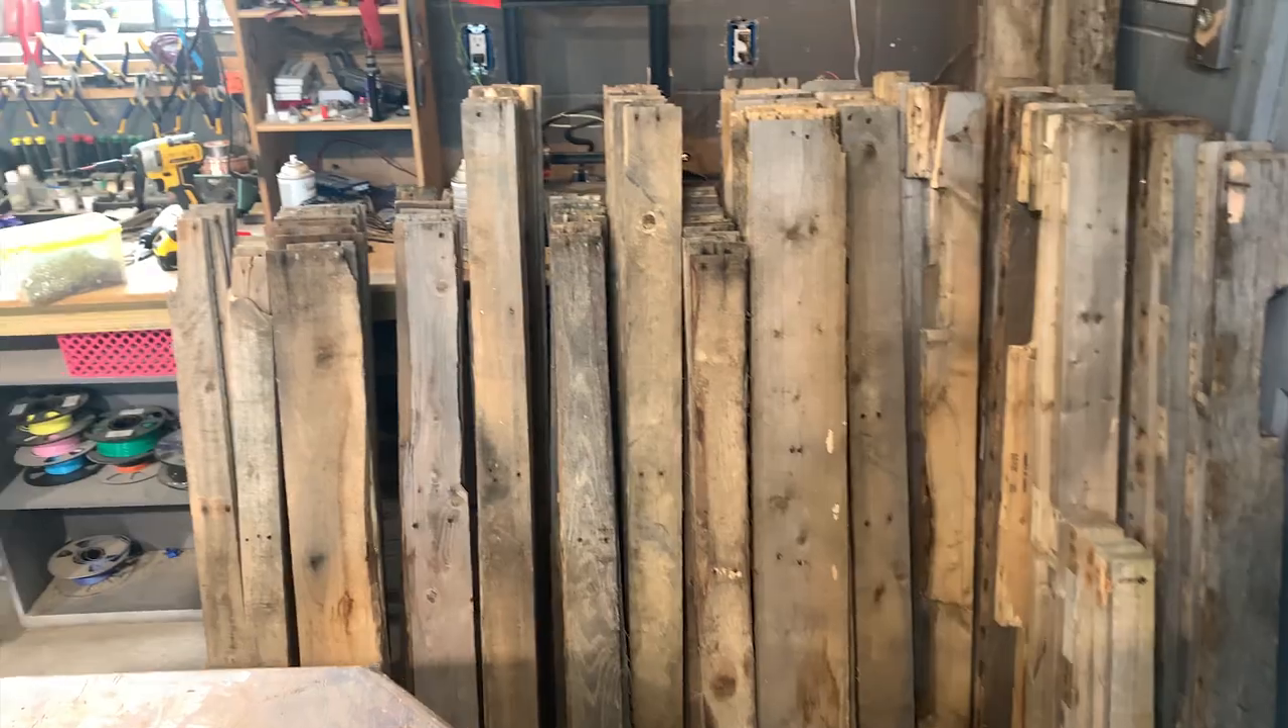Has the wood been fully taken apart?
Yes.